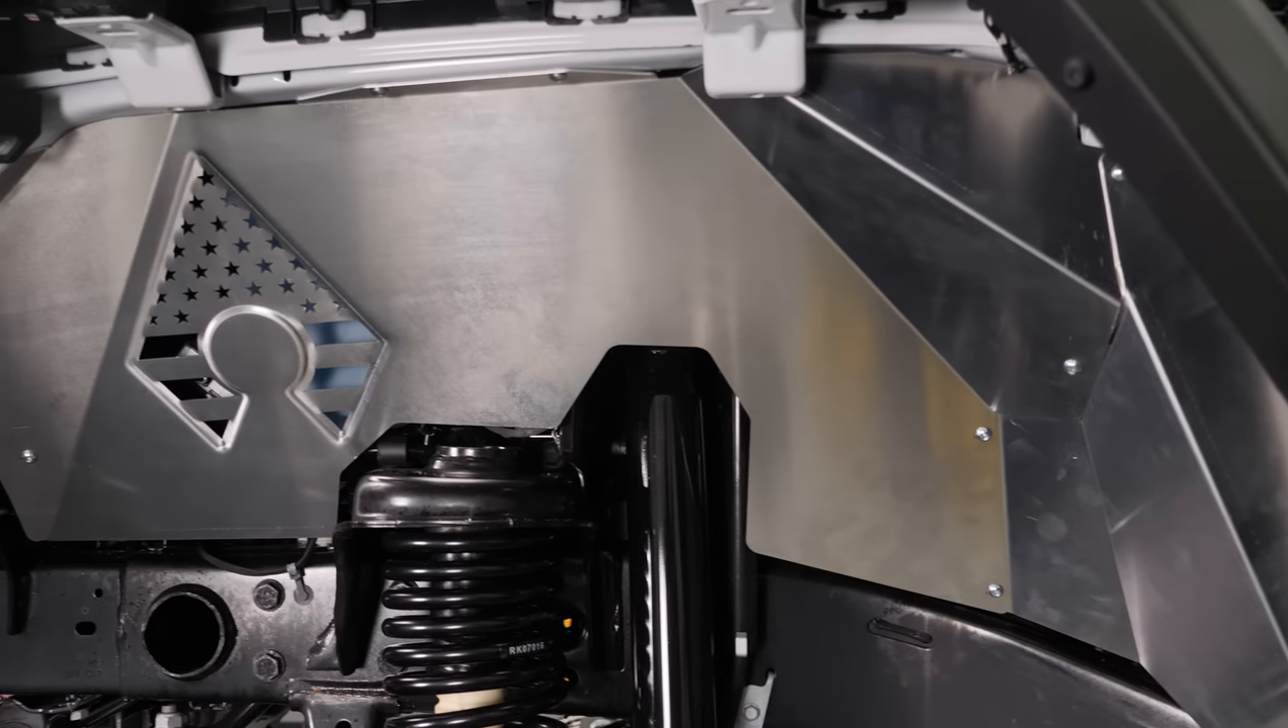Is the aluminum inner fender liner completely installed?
Yes.